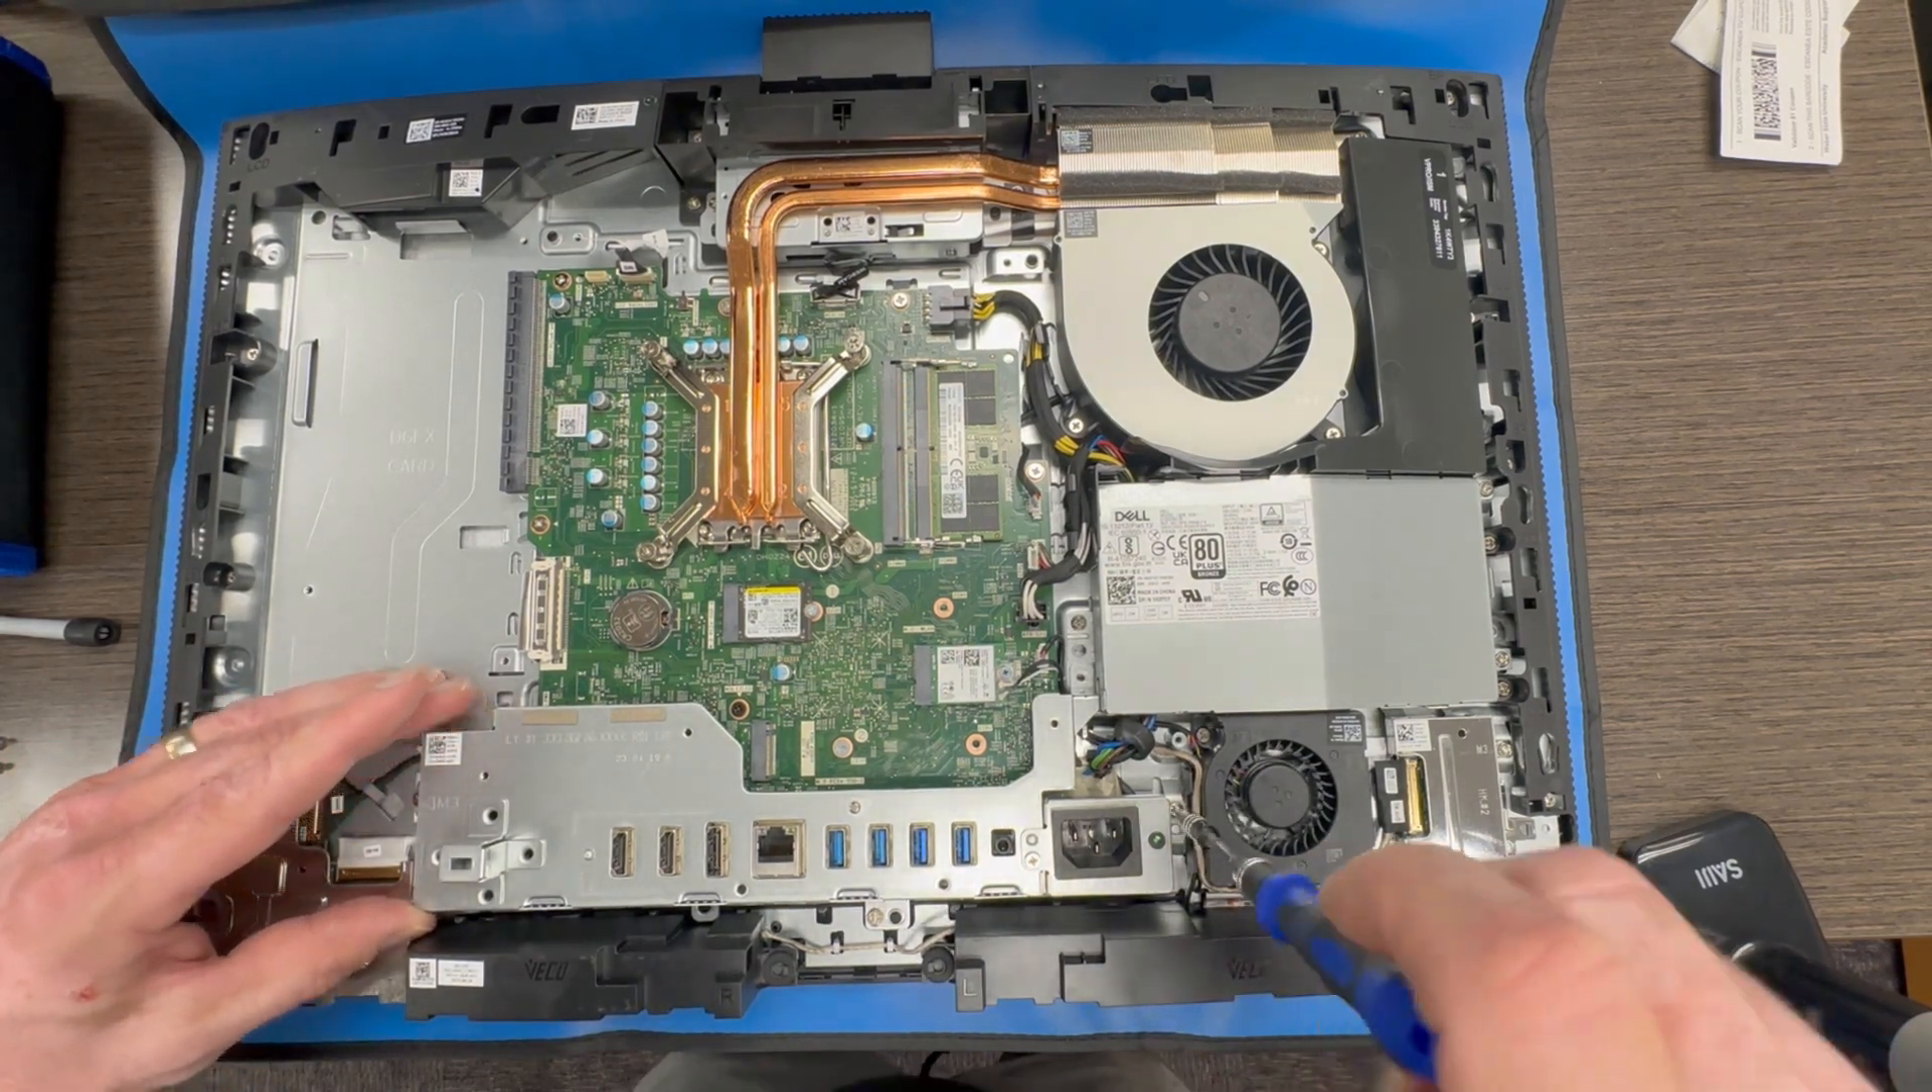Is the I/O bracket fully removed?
No.